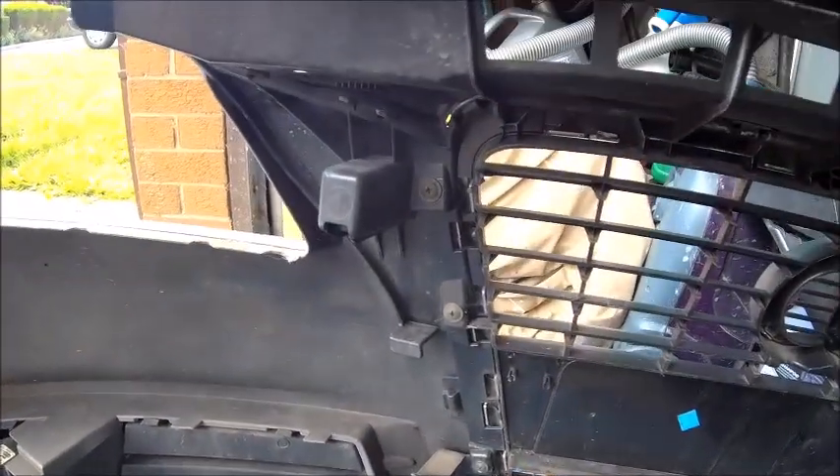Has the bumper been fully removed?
Yes.